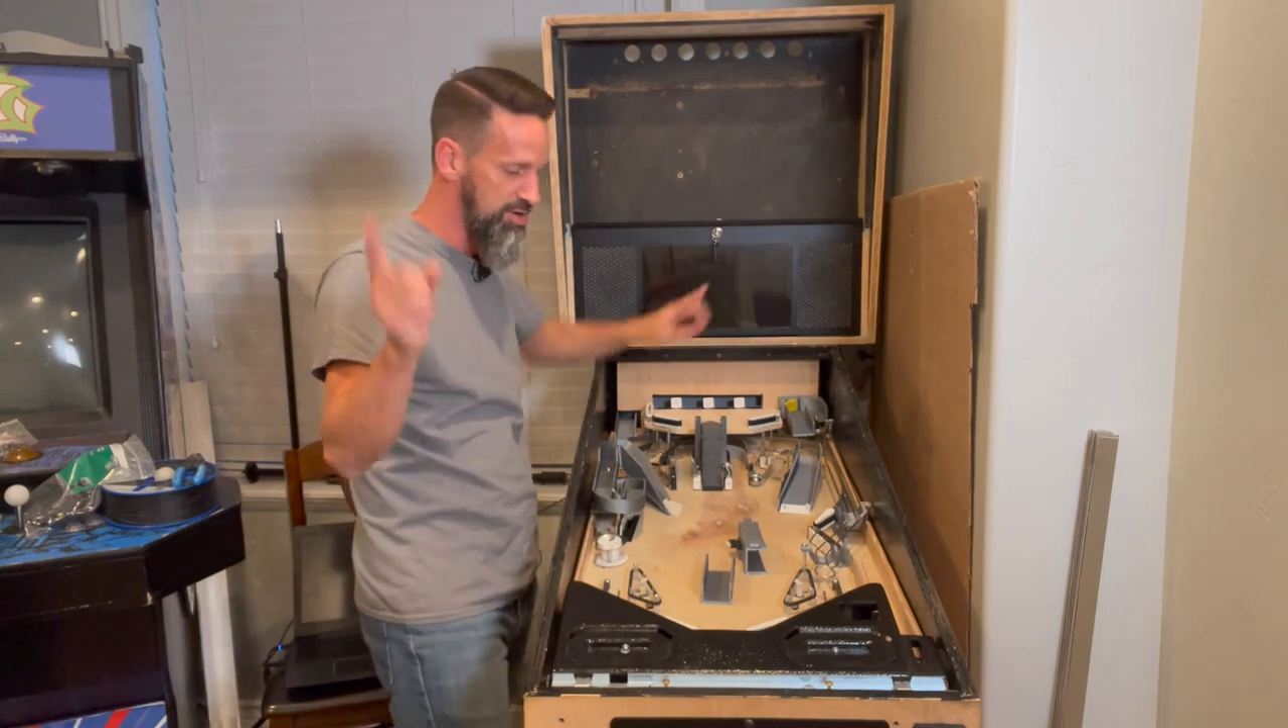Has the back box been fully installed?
Yes.